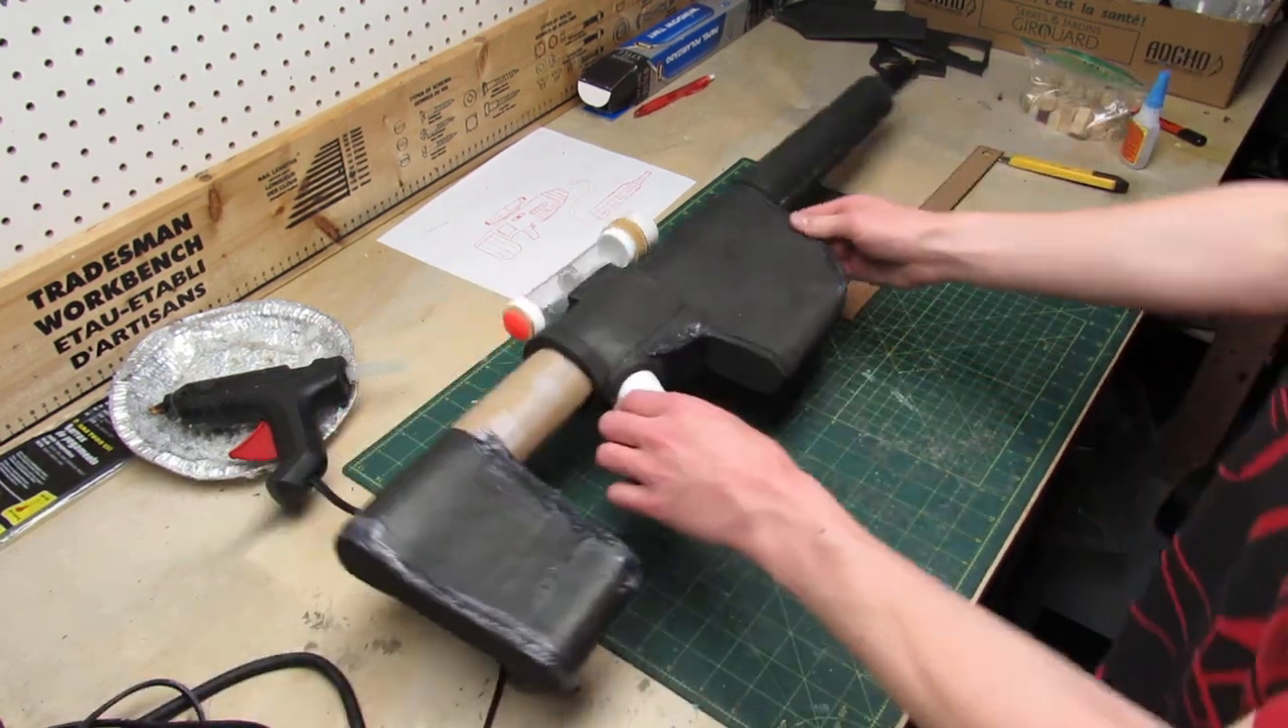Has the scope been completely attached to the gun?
Yes.